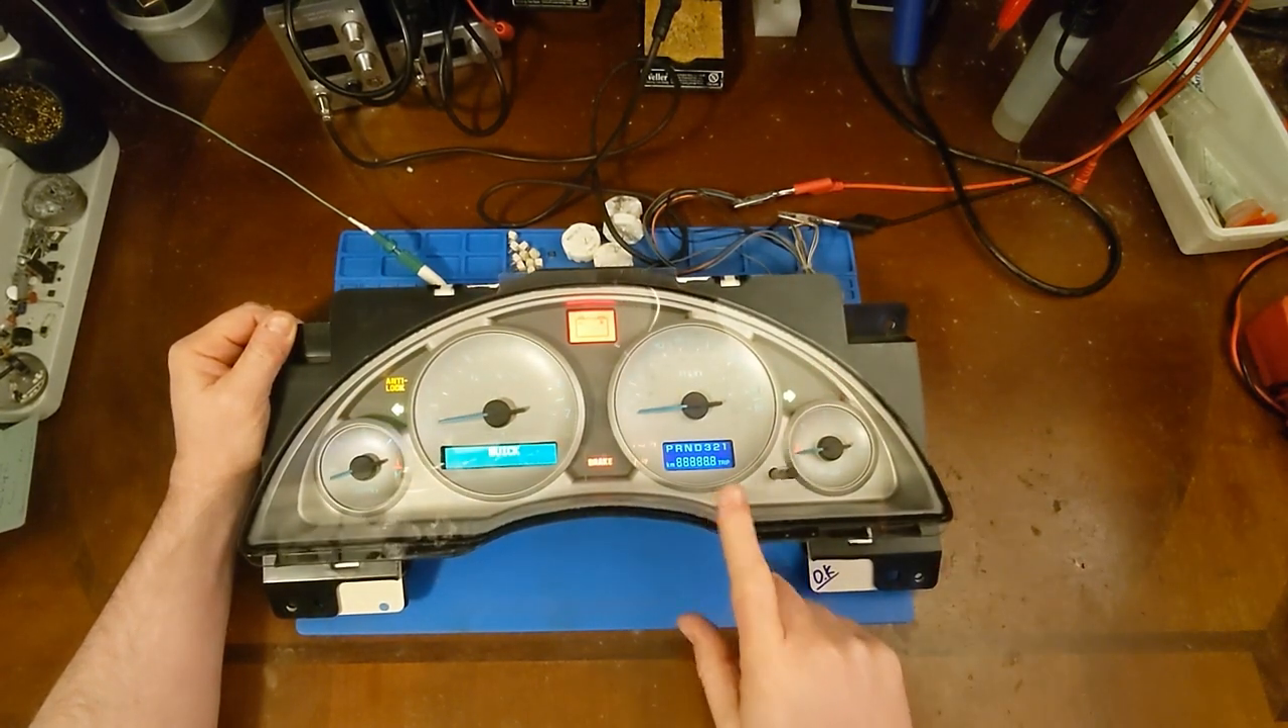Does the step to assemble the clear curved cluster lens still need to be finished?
No.